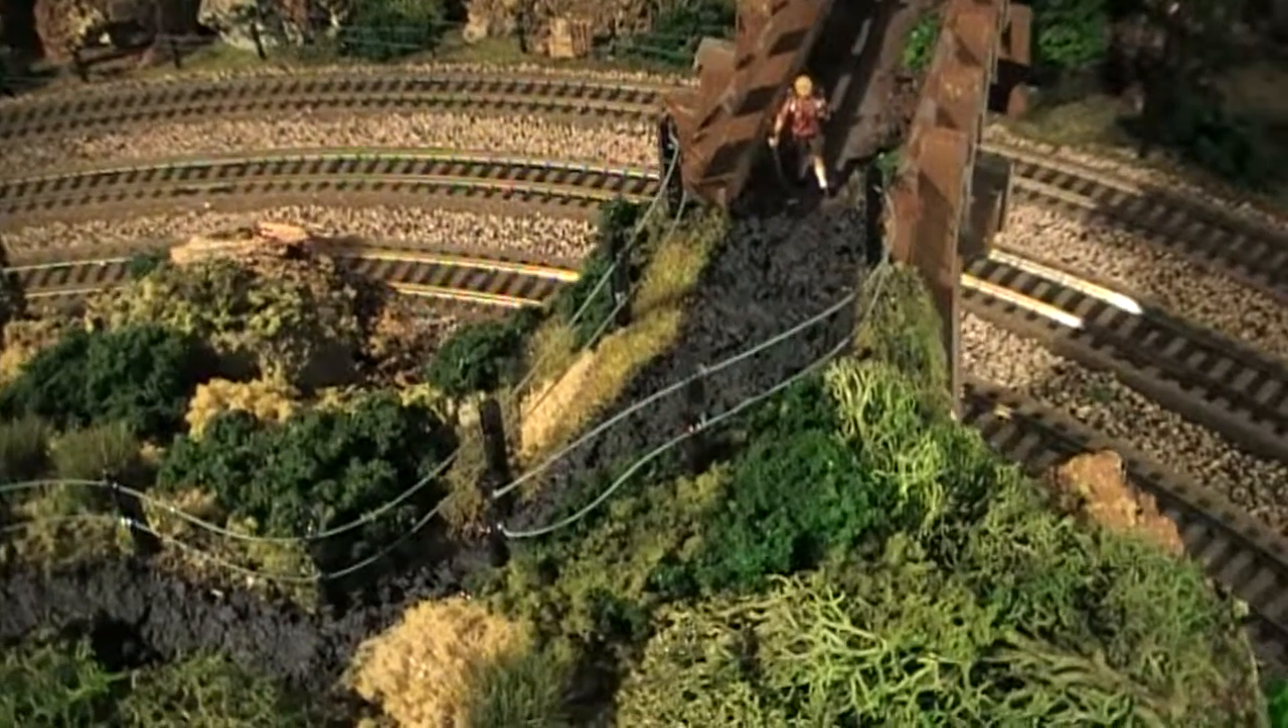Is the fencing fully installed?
Yes.